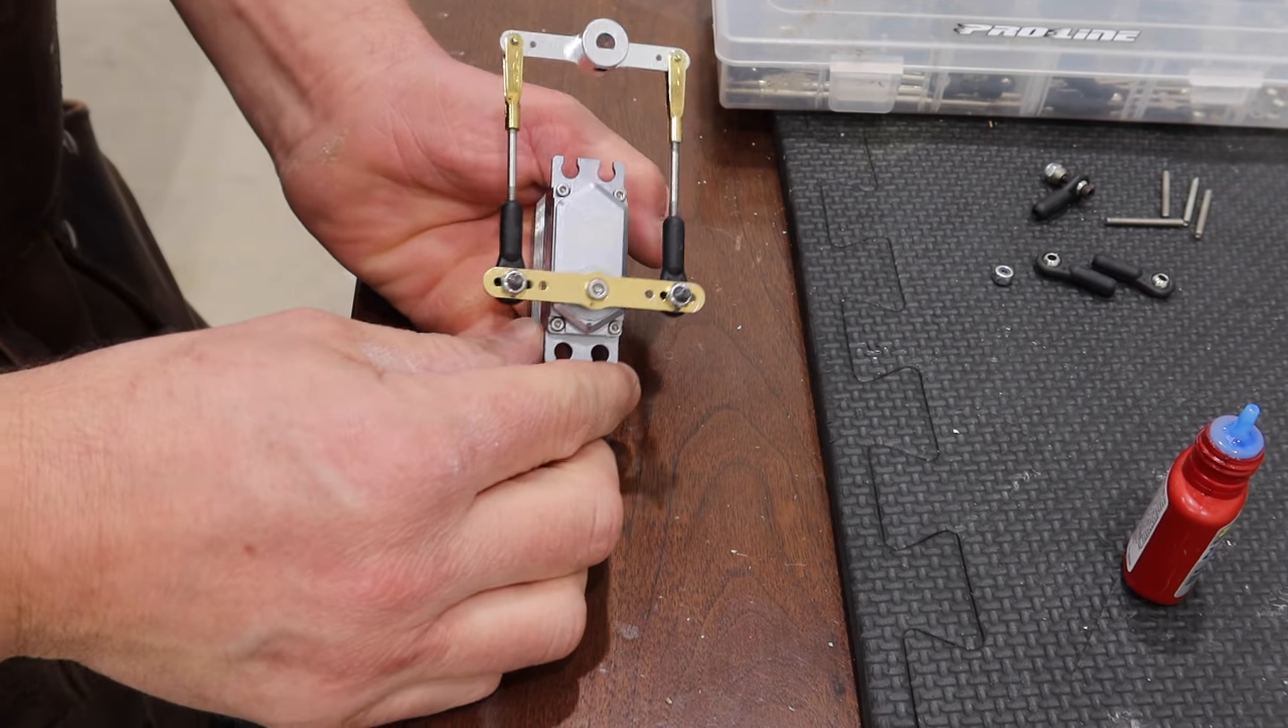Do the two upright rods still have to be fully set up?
No.